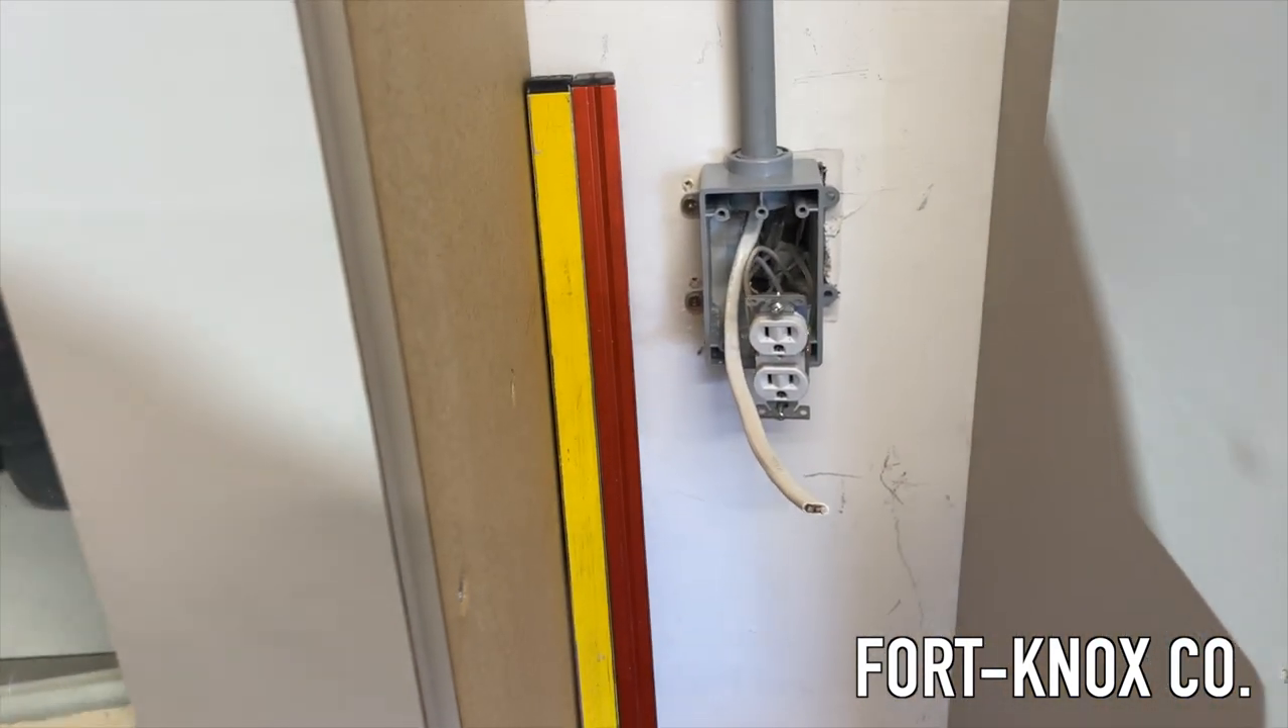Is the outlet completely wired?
No.